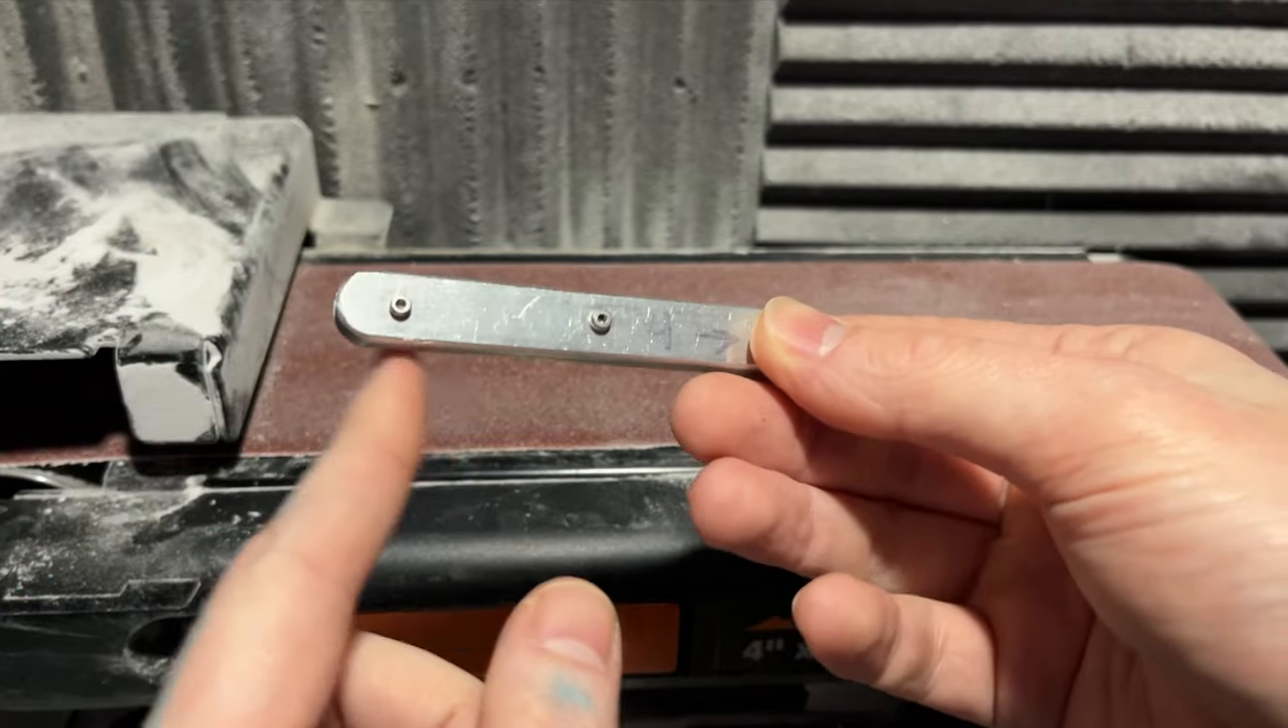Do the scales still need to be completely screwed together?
No.